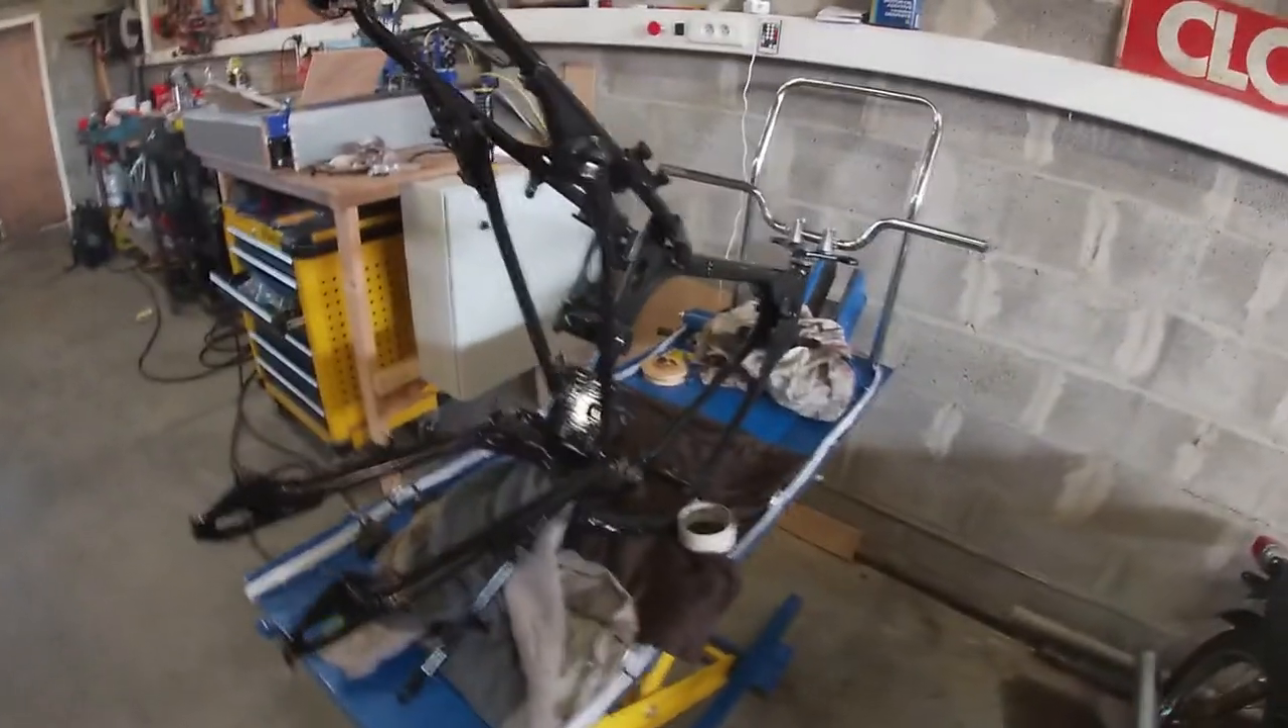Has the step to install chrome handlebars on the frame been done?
Yes.